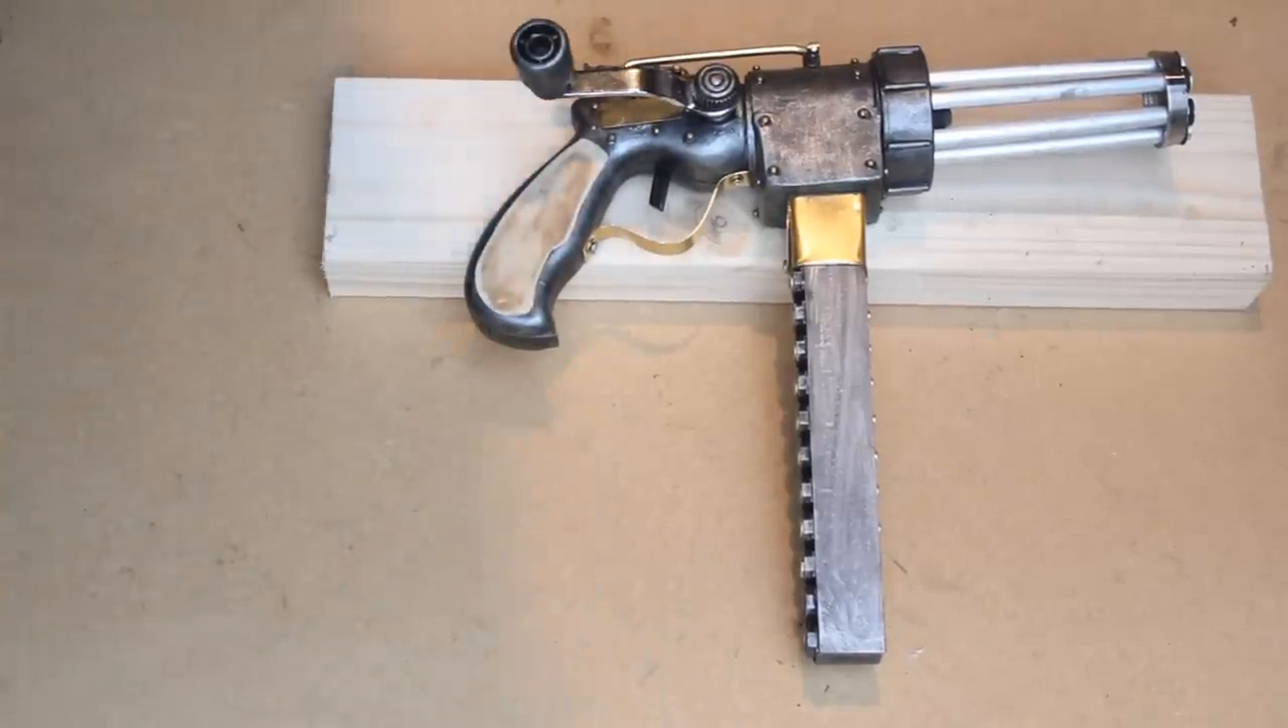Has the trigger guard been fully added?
Yes.